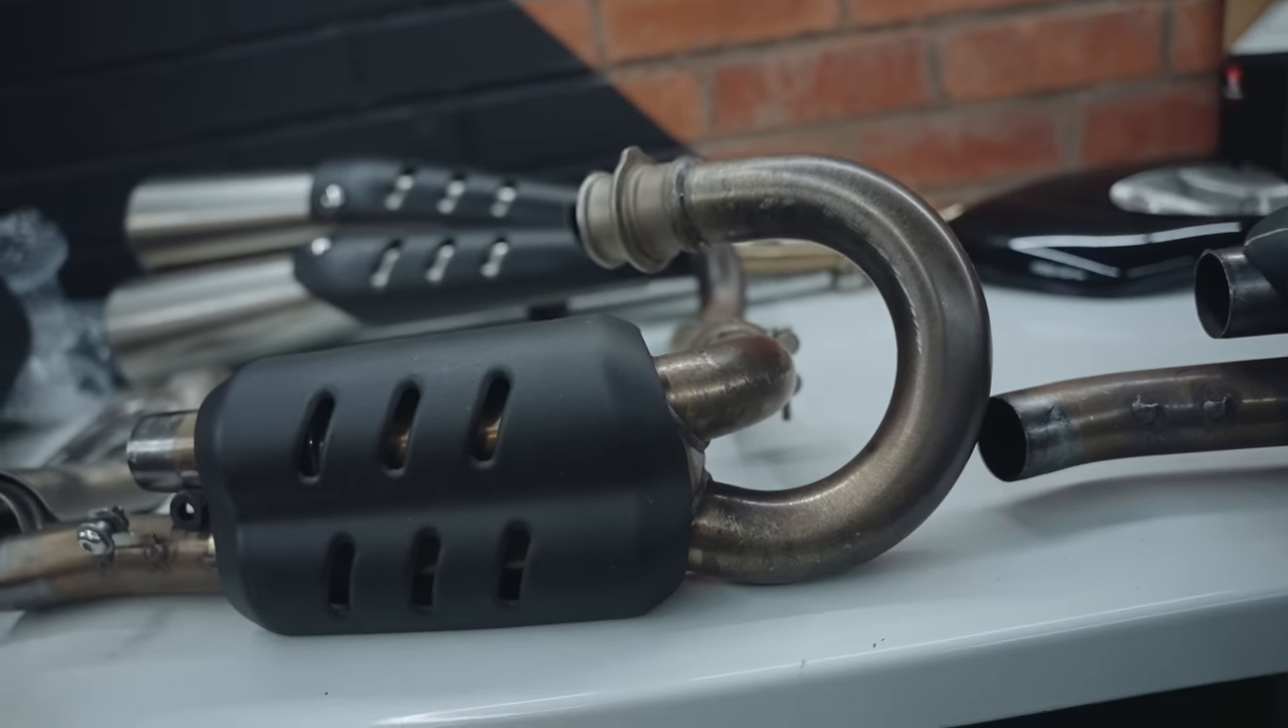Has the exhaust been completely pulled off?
Yes.